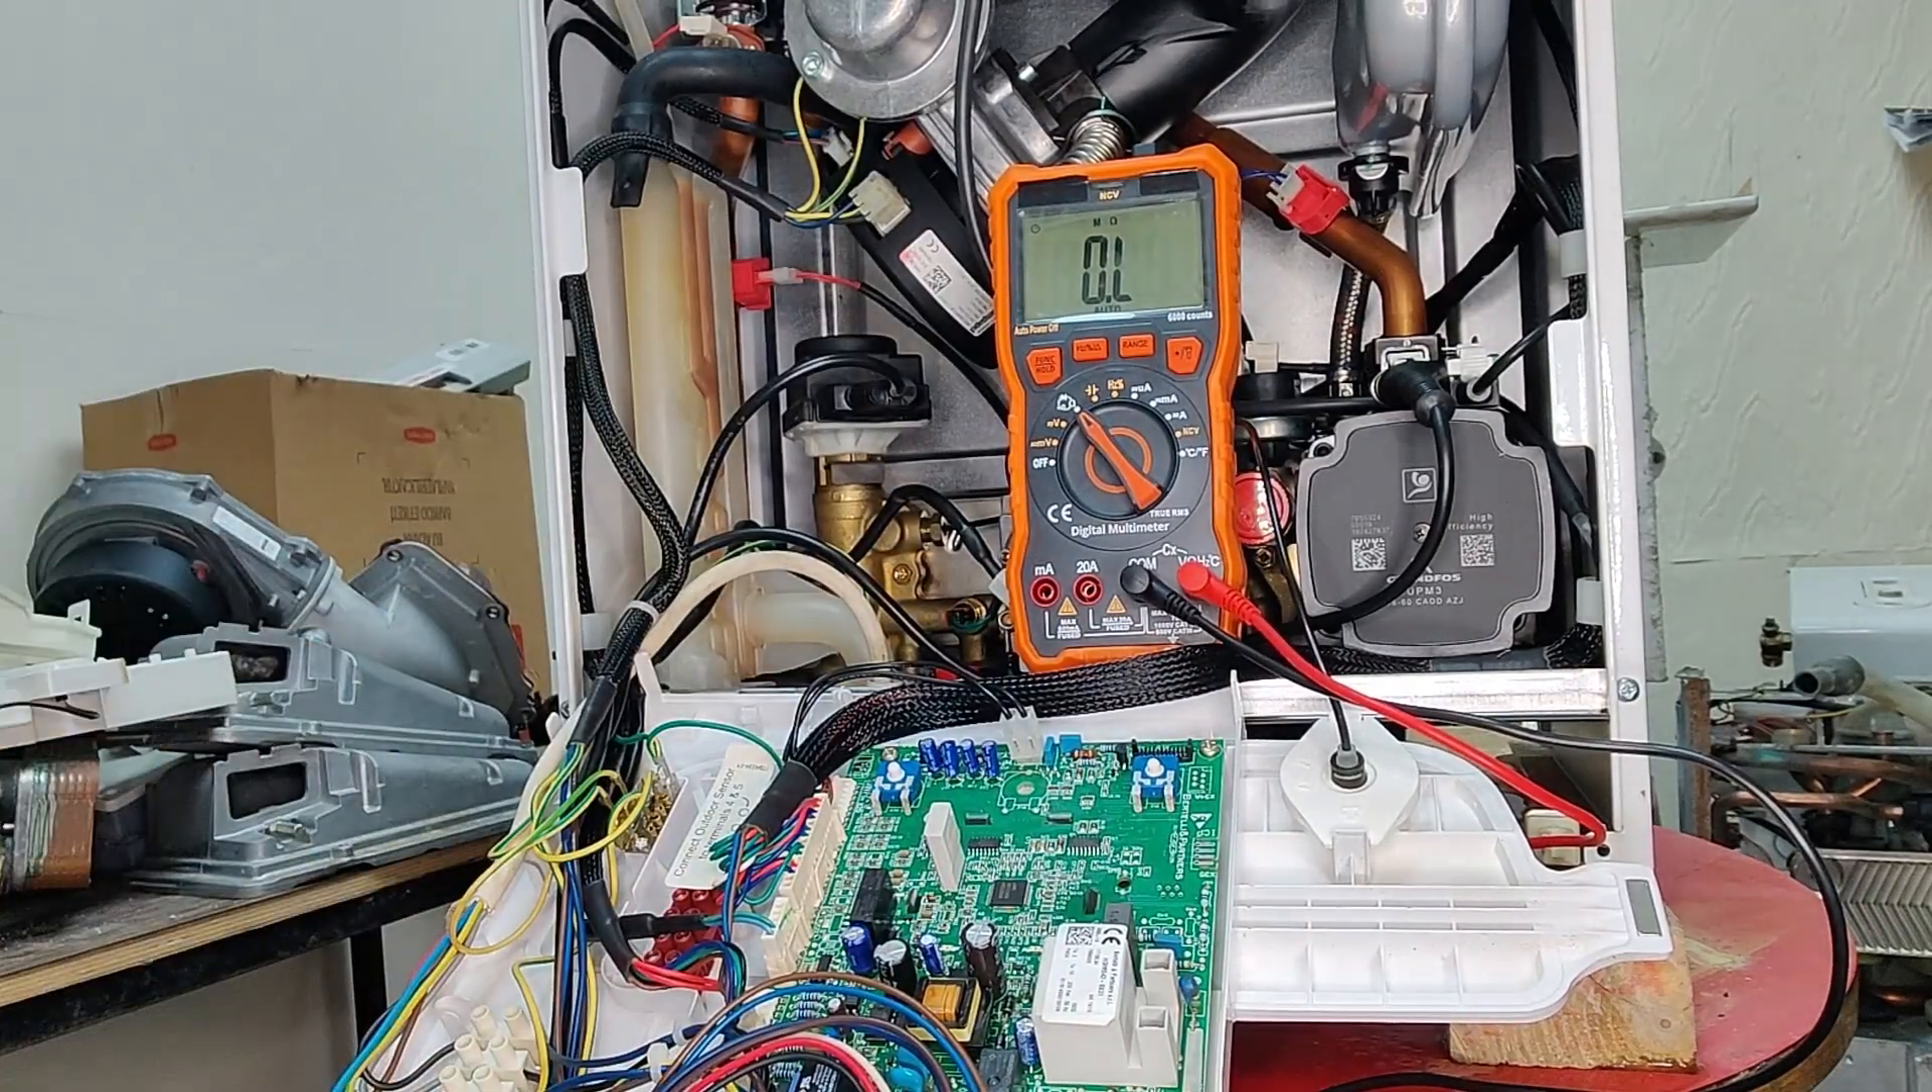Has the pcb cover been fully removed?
Yes.